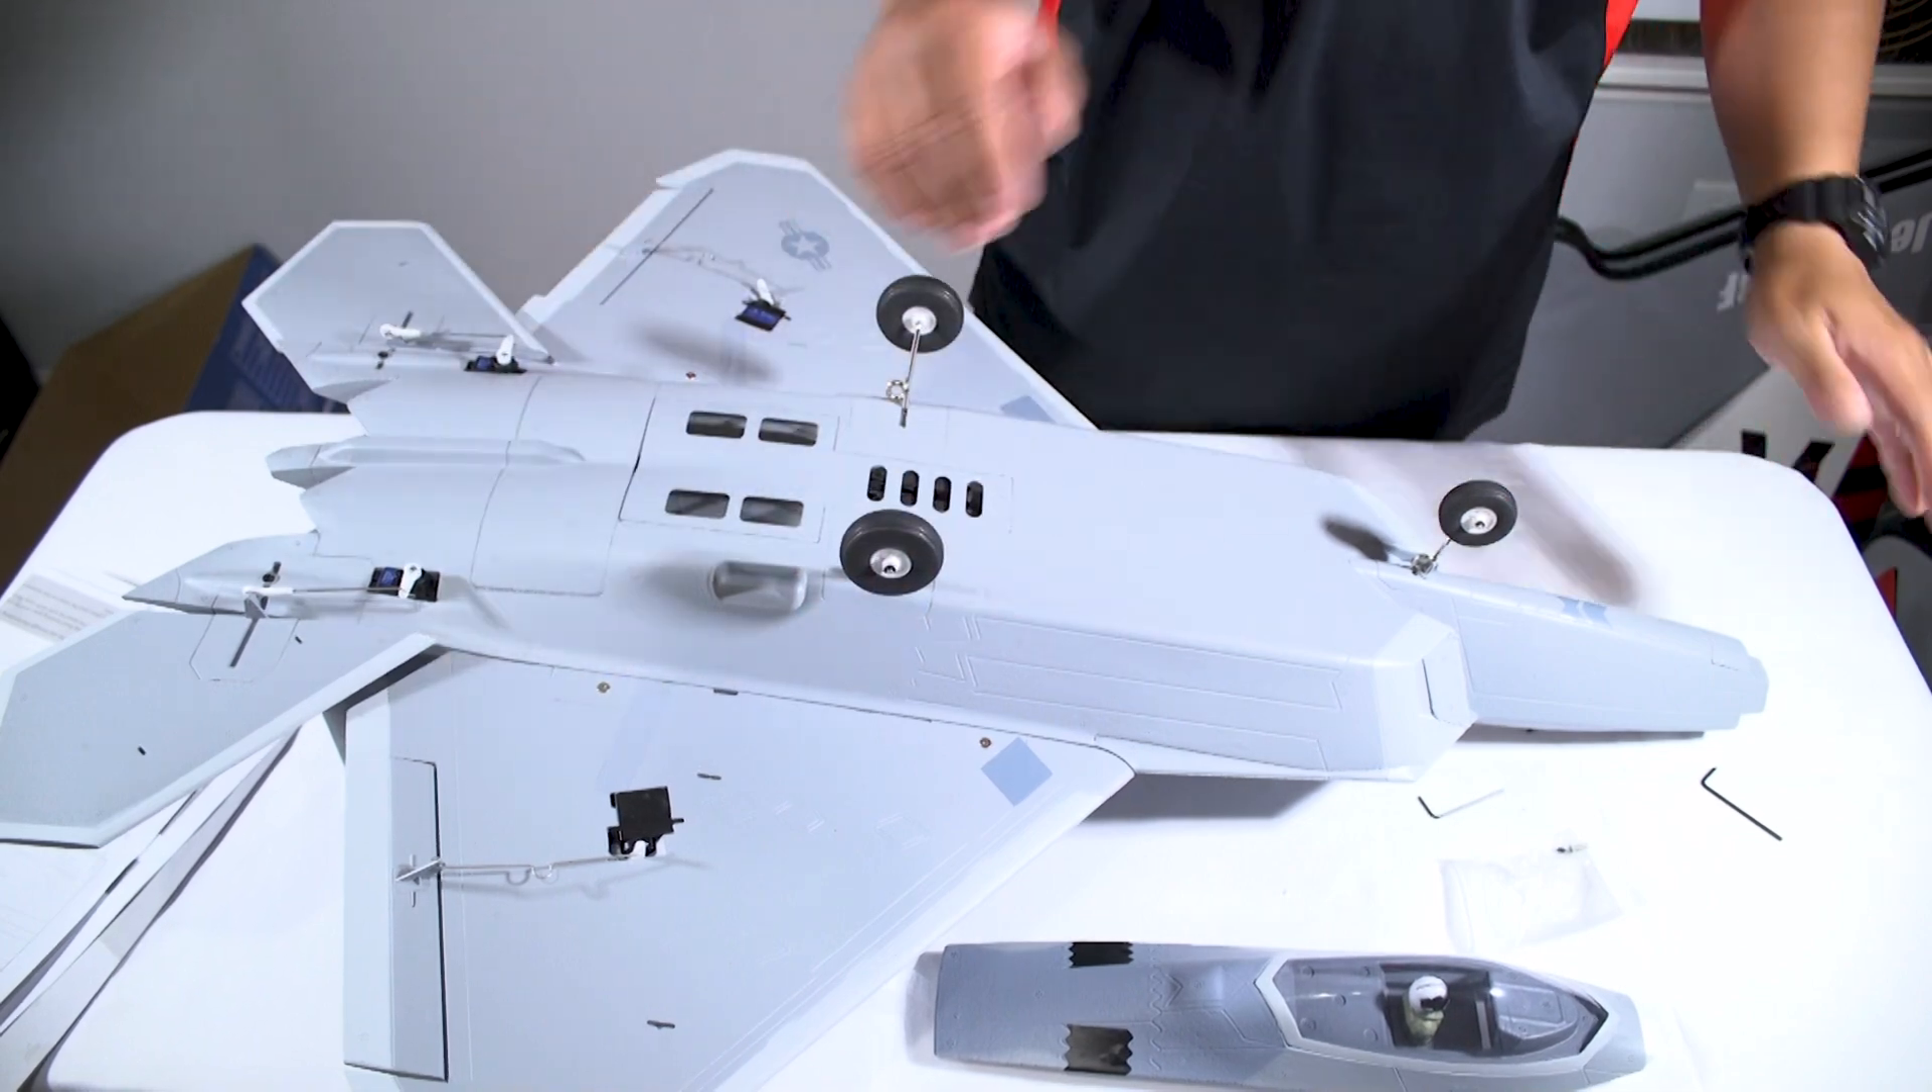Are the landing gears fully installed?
Yes.